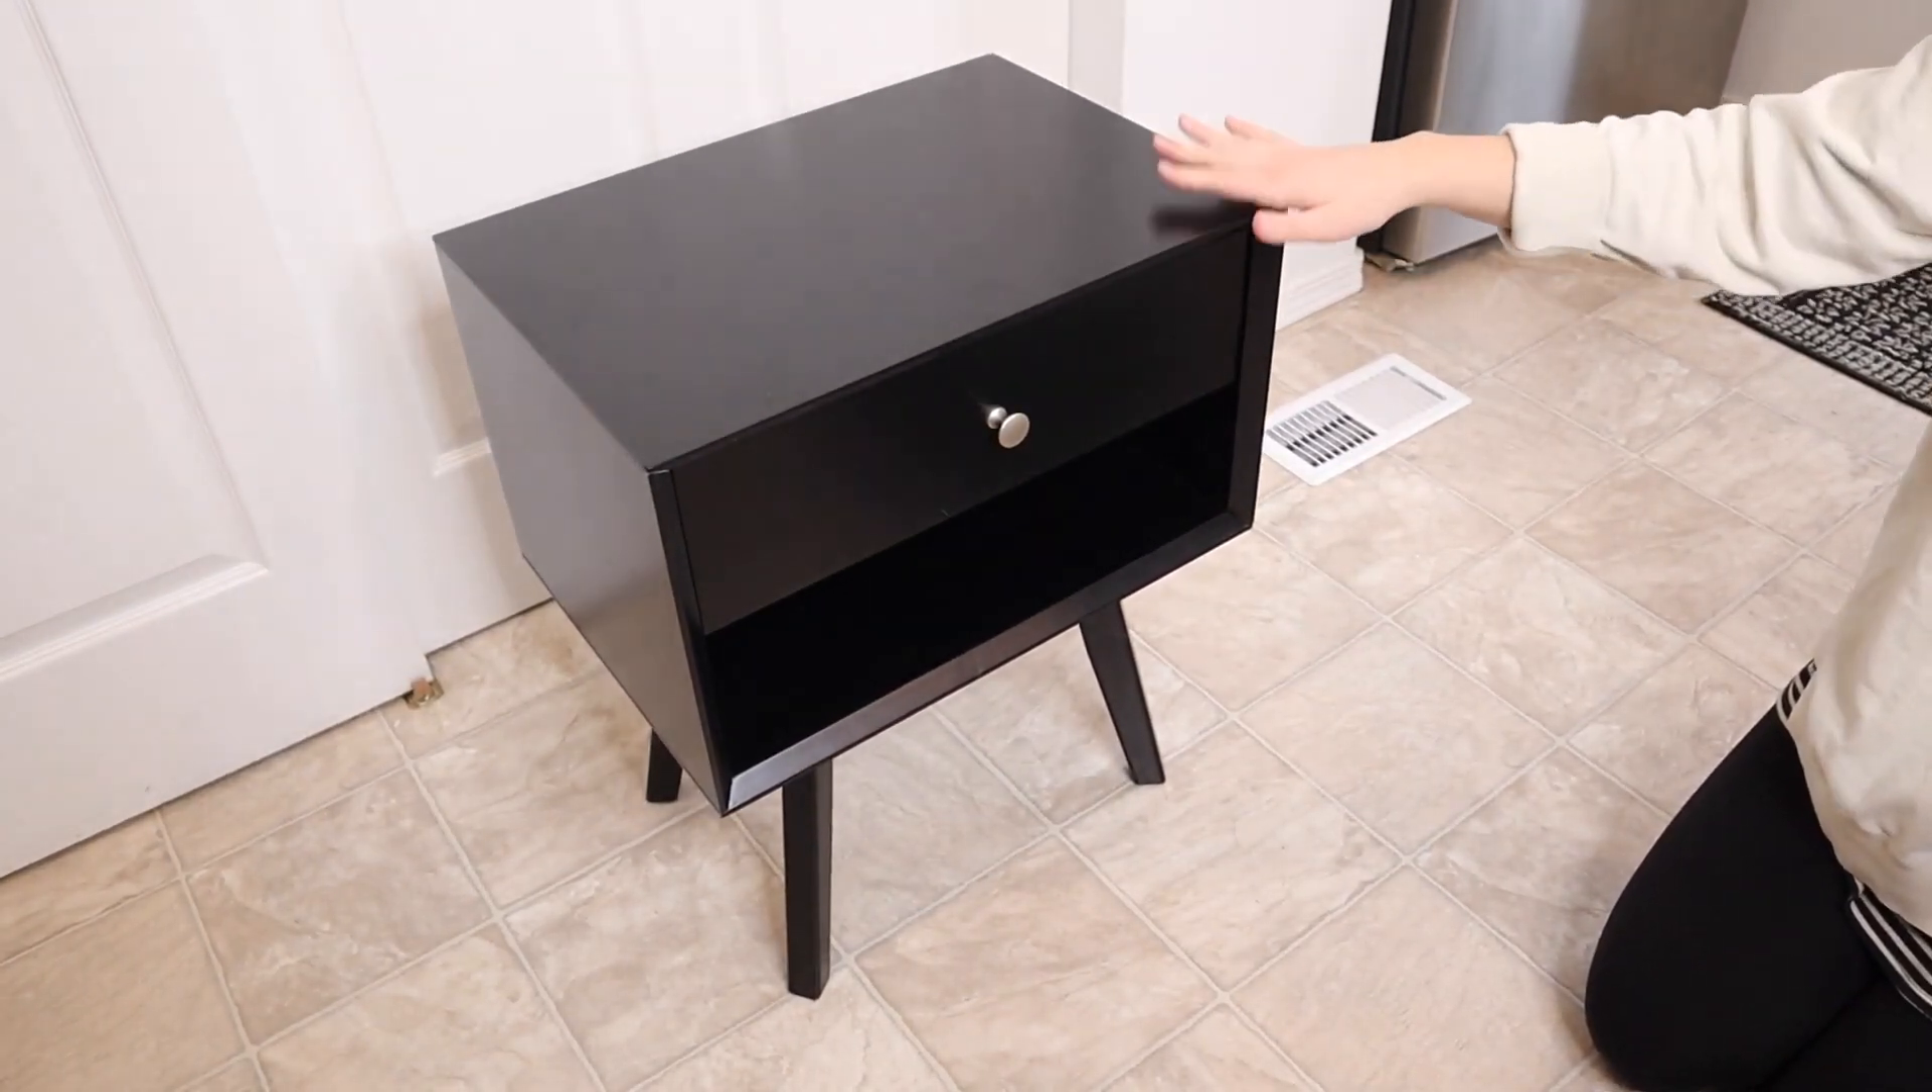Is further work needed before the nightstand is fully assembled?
No.